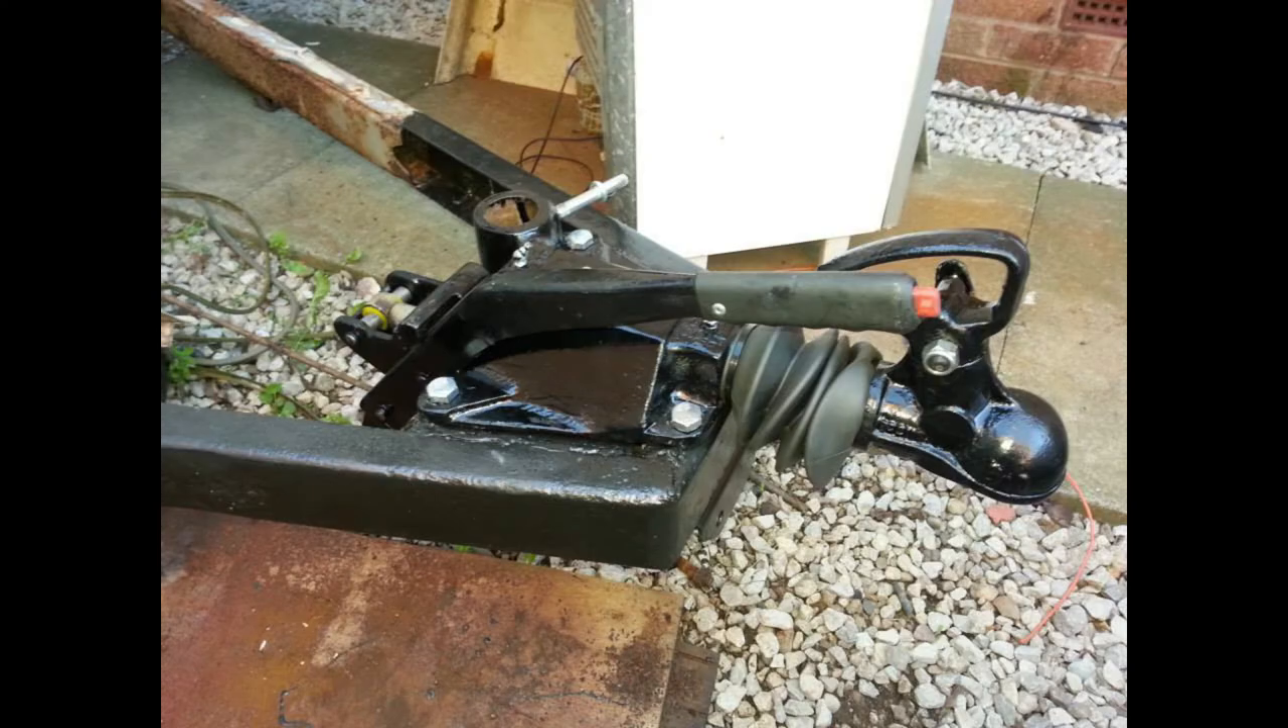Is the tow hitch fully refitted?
Yes.